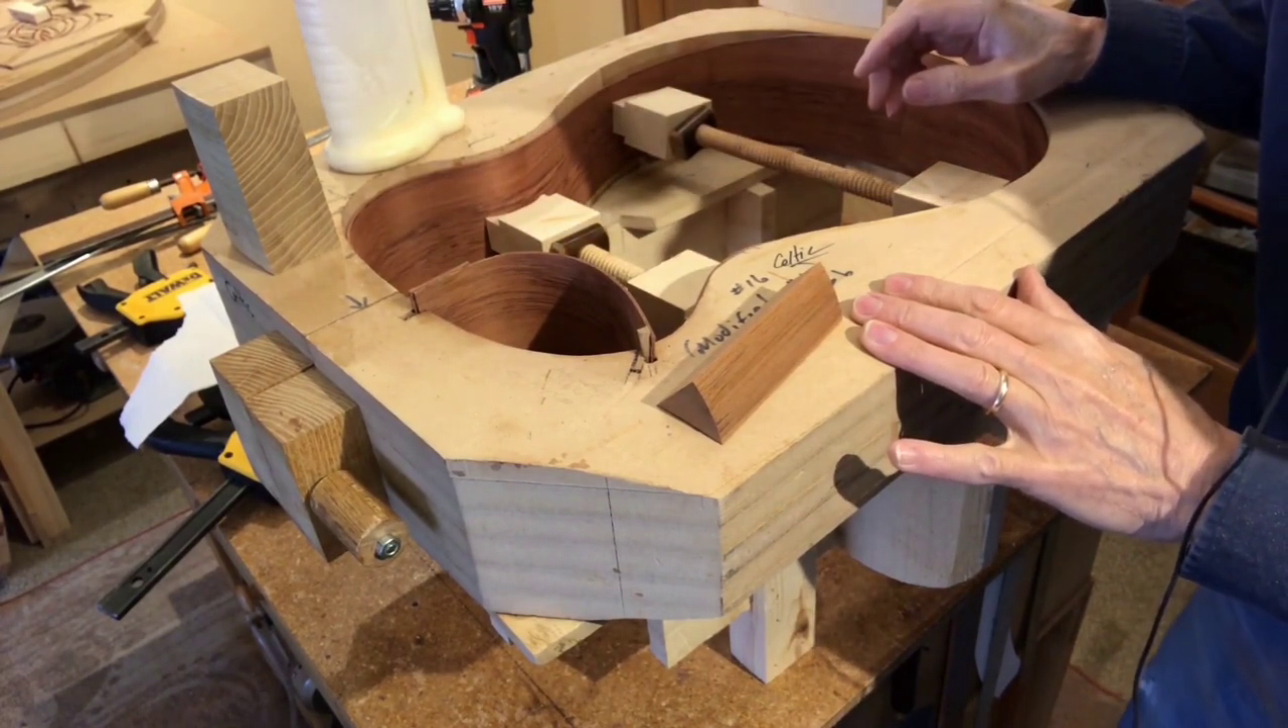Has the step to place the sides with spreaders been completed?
Yes.